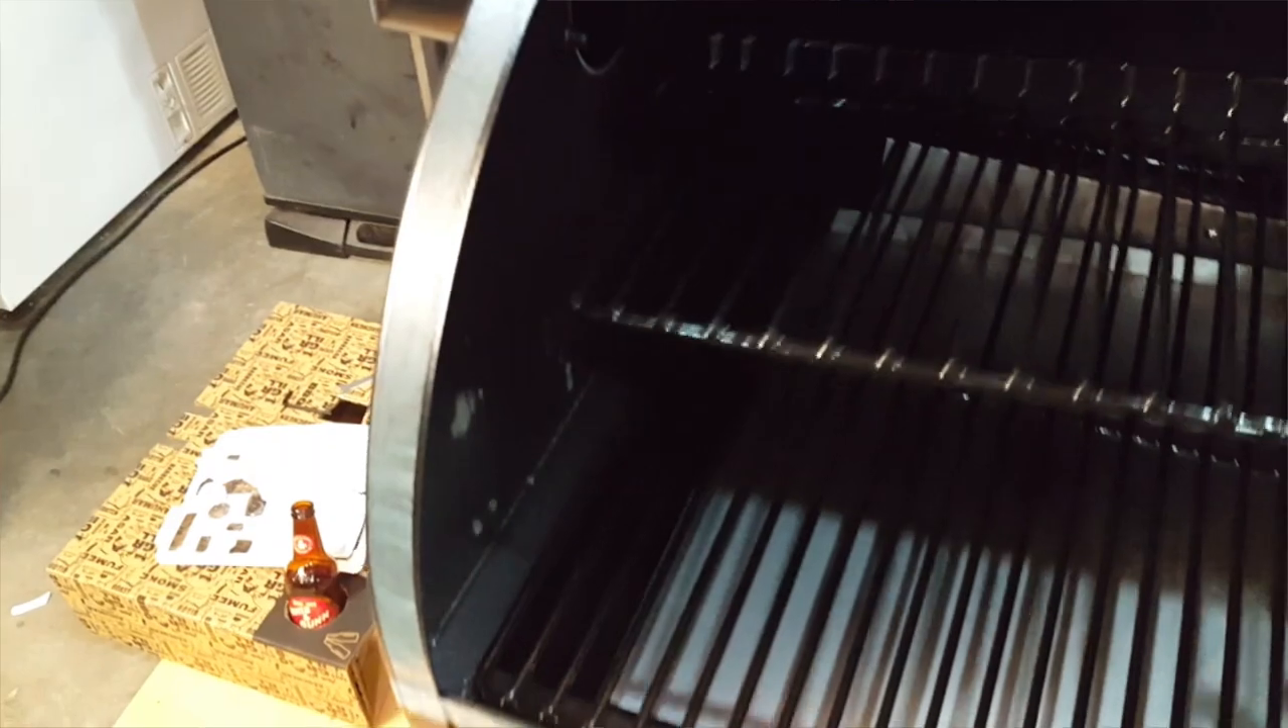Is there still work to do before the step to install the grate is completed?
No.